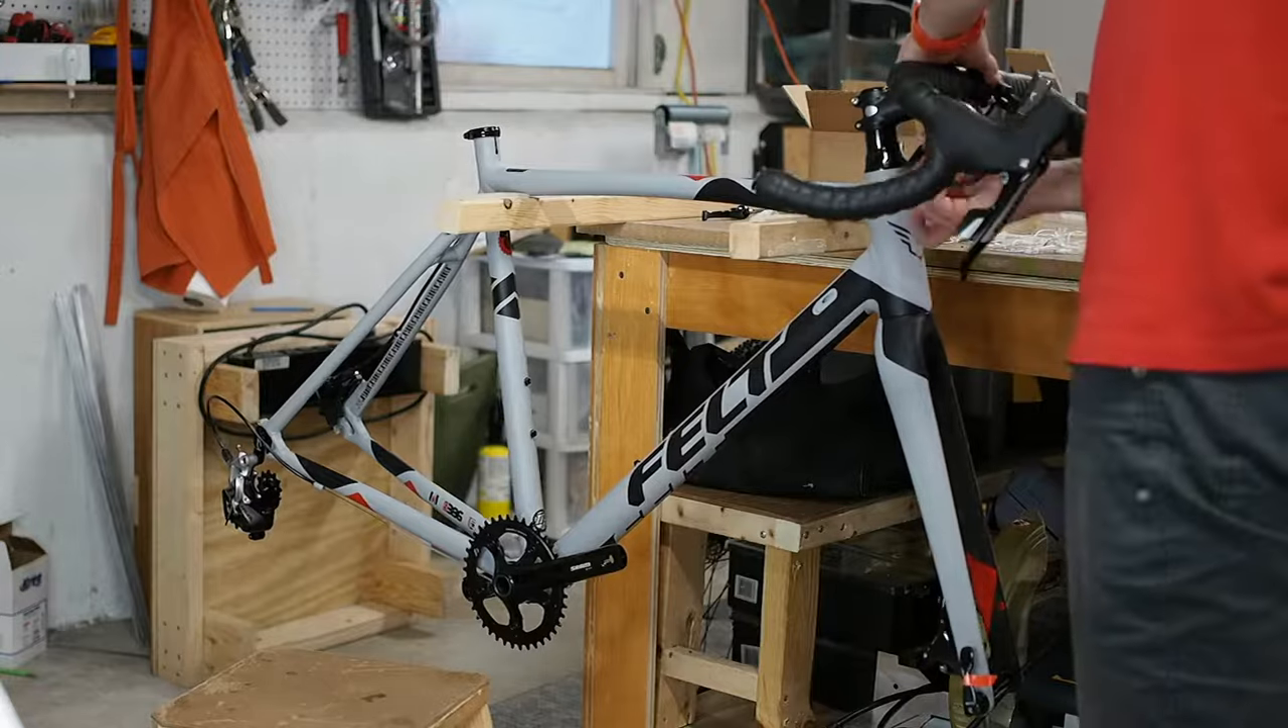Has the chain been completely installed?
No.